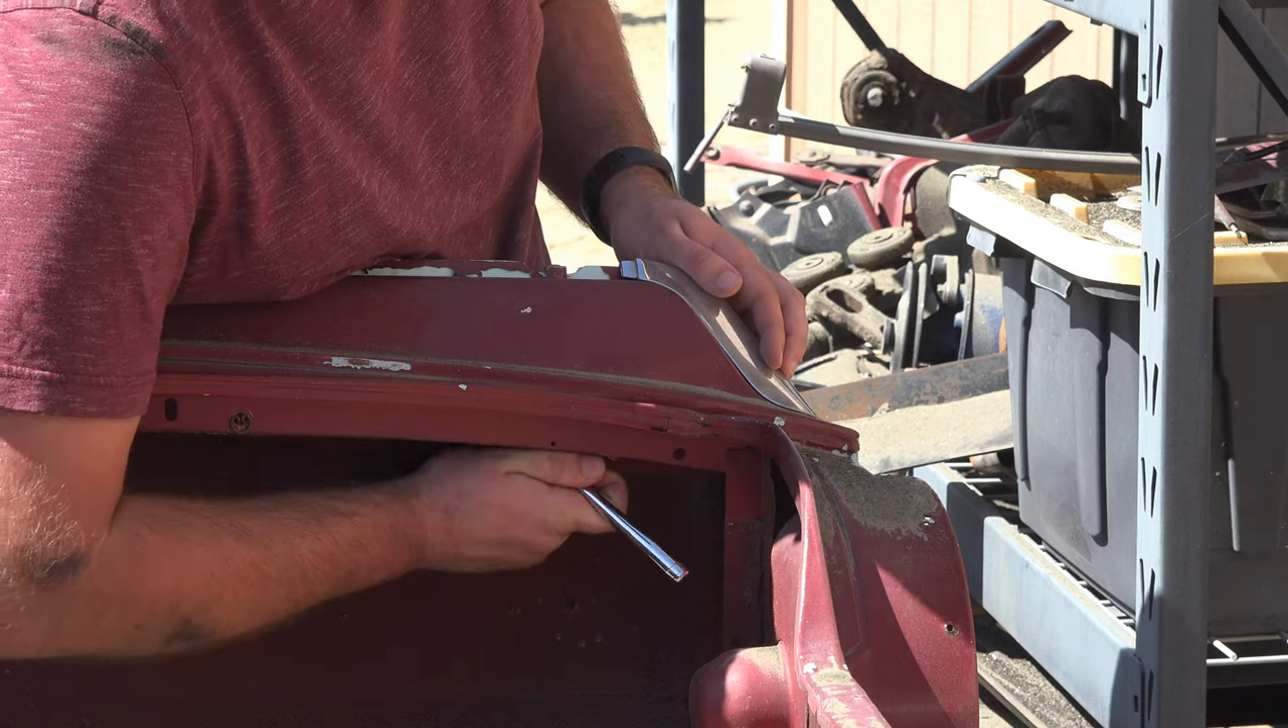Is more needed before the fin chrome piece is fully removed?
Yes.